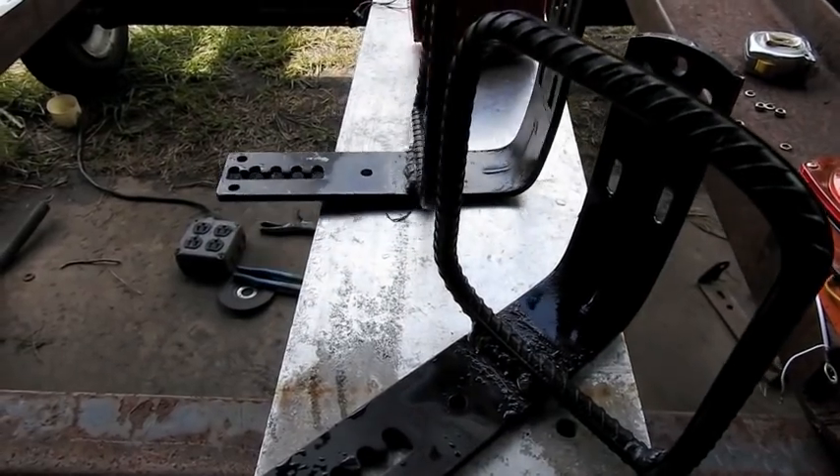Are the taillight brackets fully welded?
Yes.